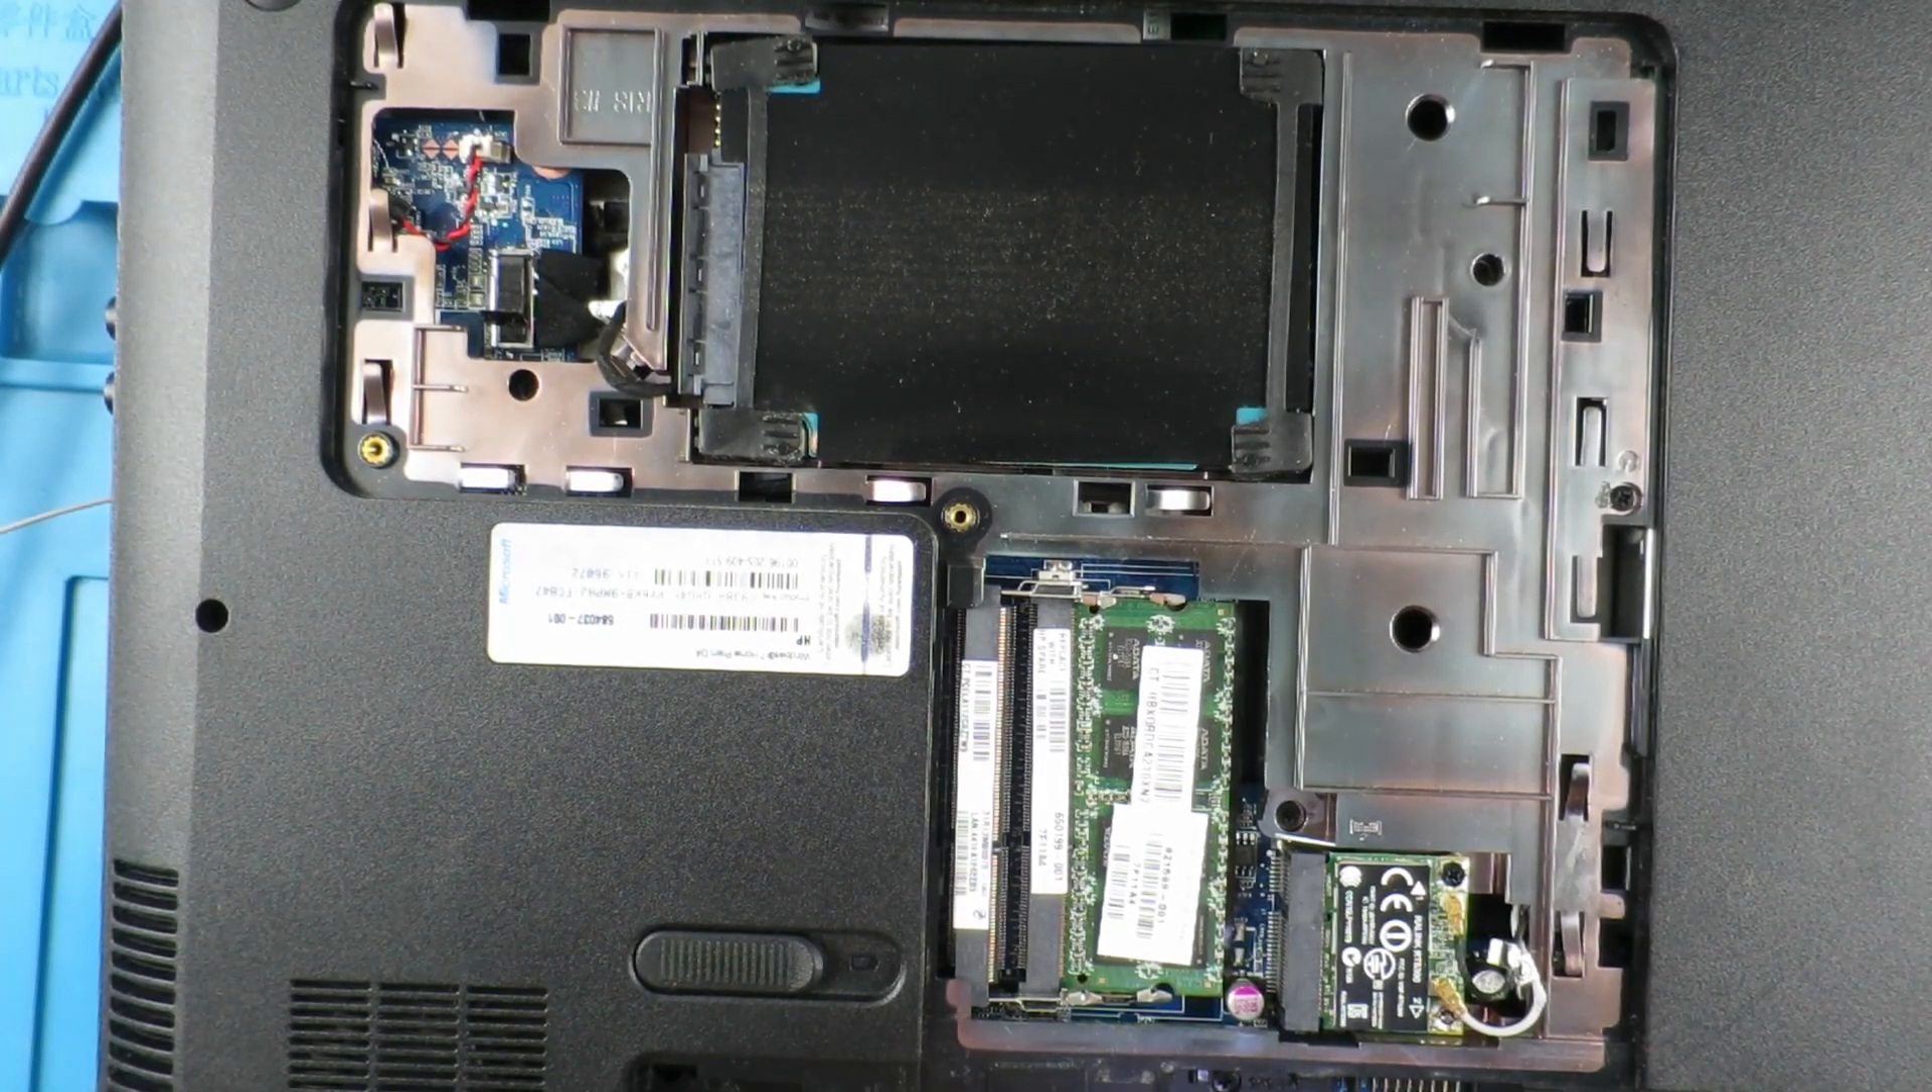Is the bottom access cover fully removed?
Yes.